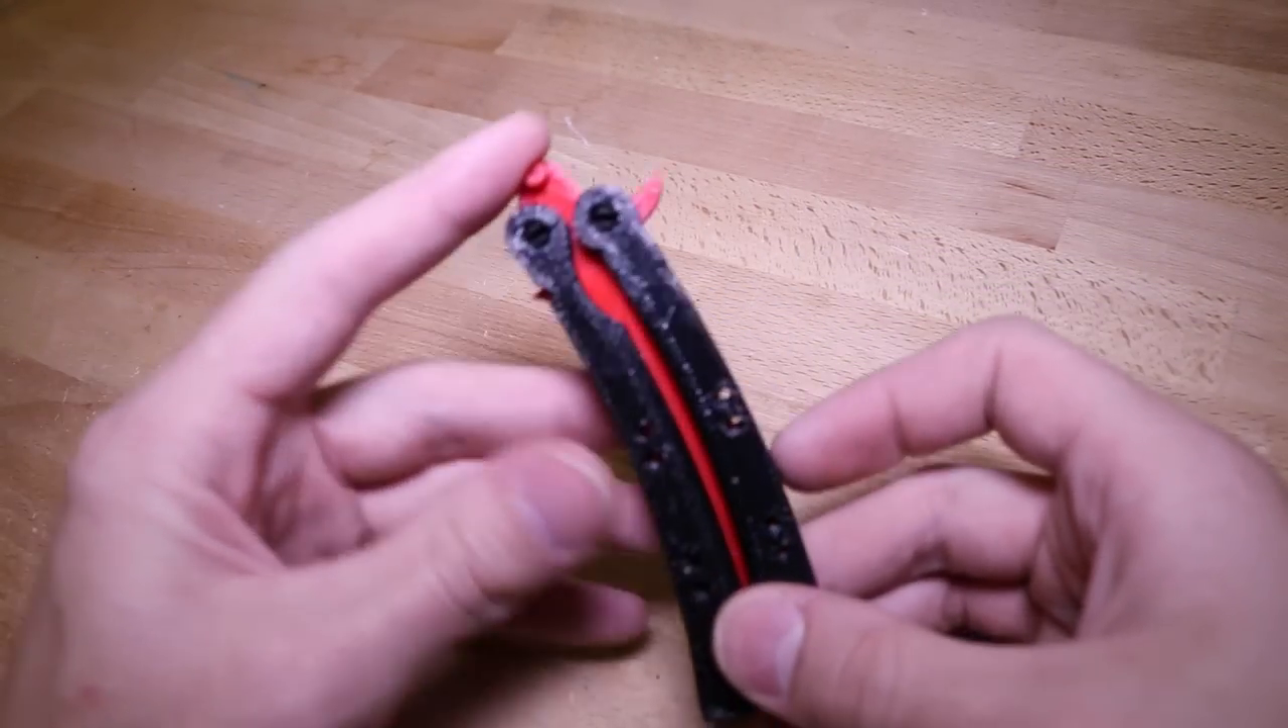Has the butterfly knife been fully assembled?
Yes.